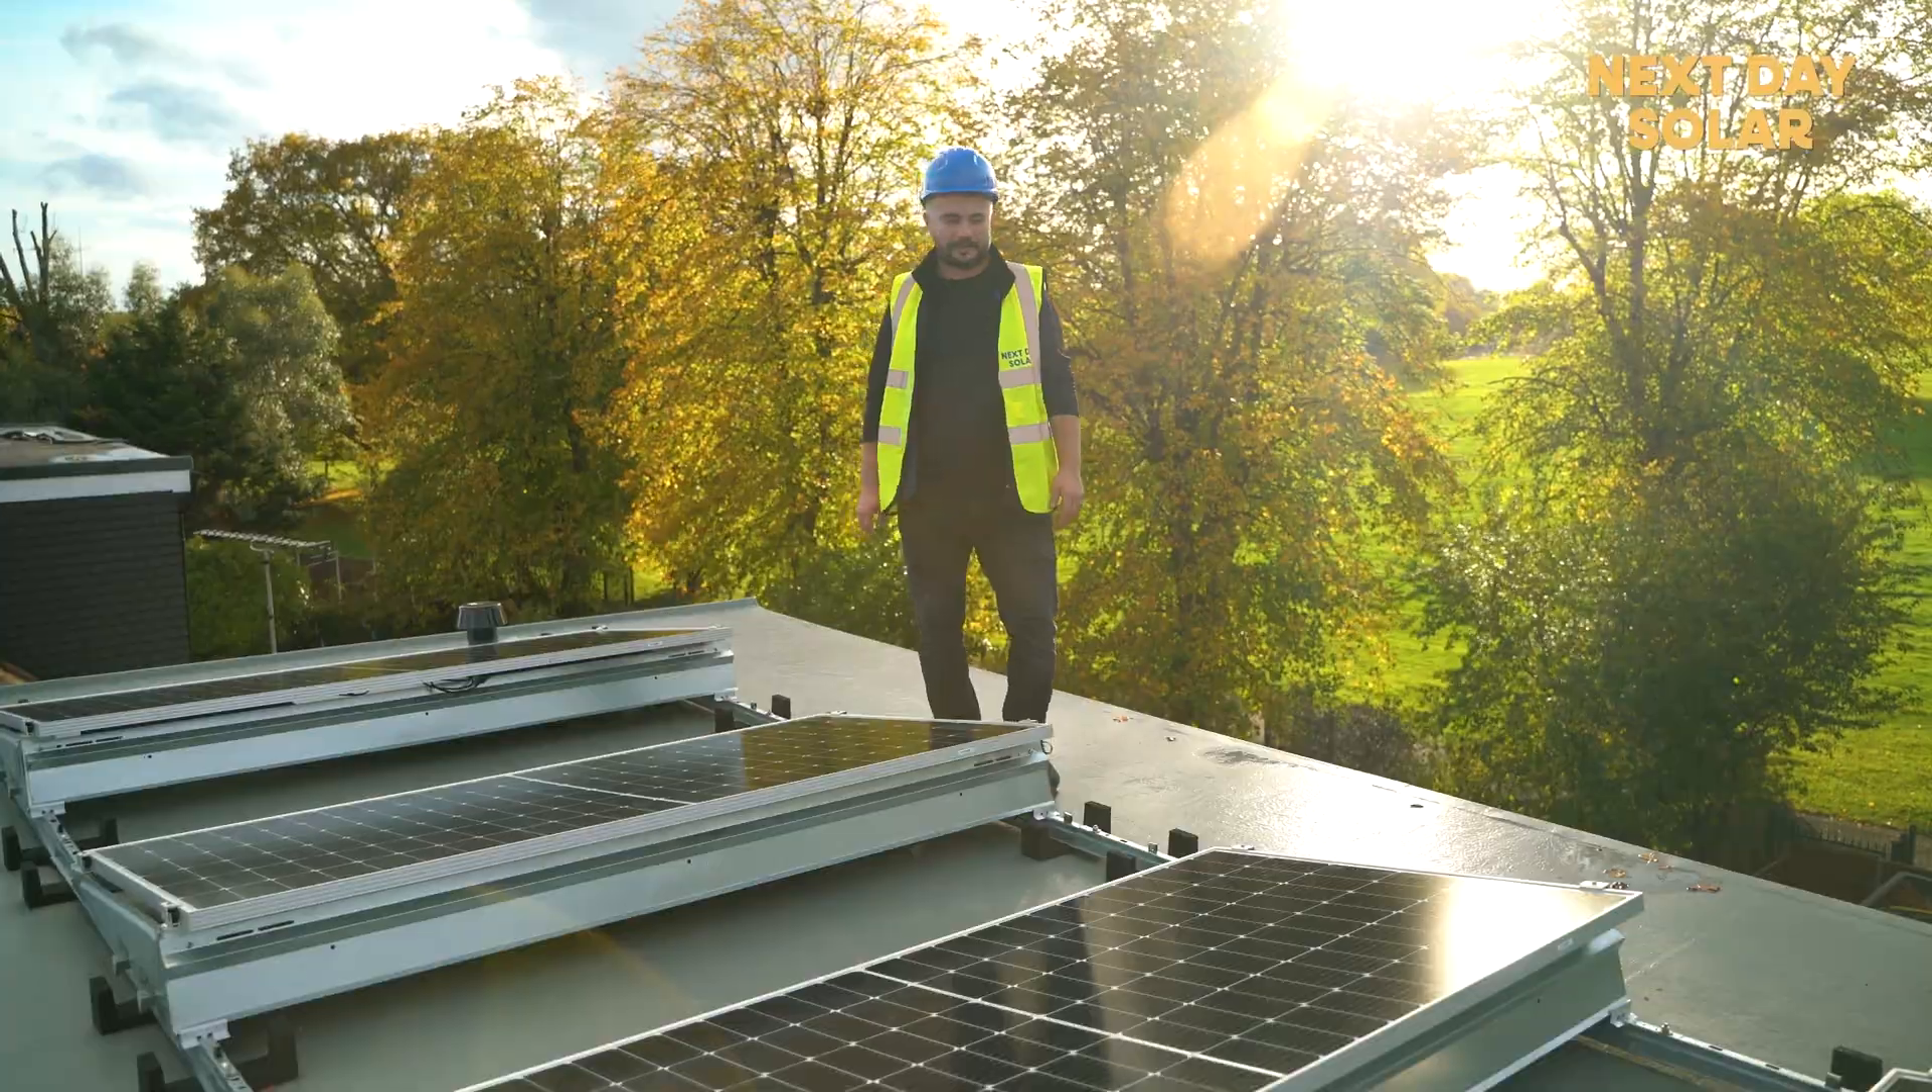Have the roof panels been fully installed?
Yes.